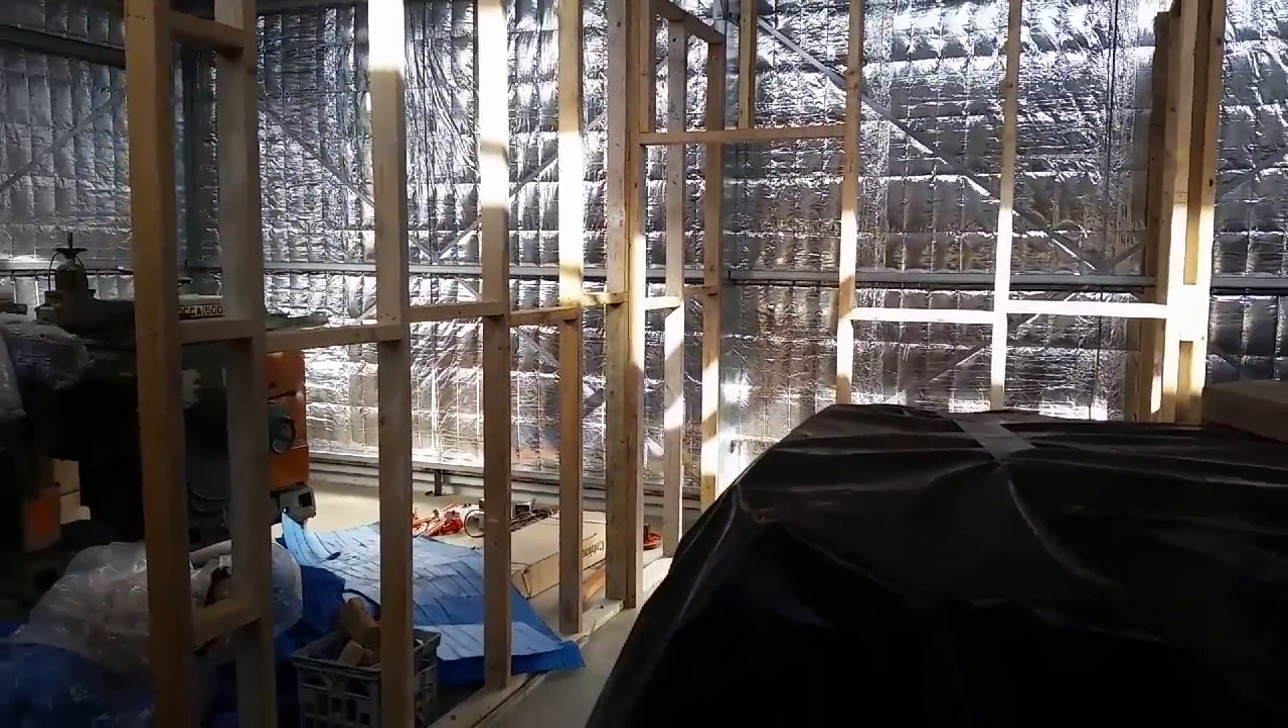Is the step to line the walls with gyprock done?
No.